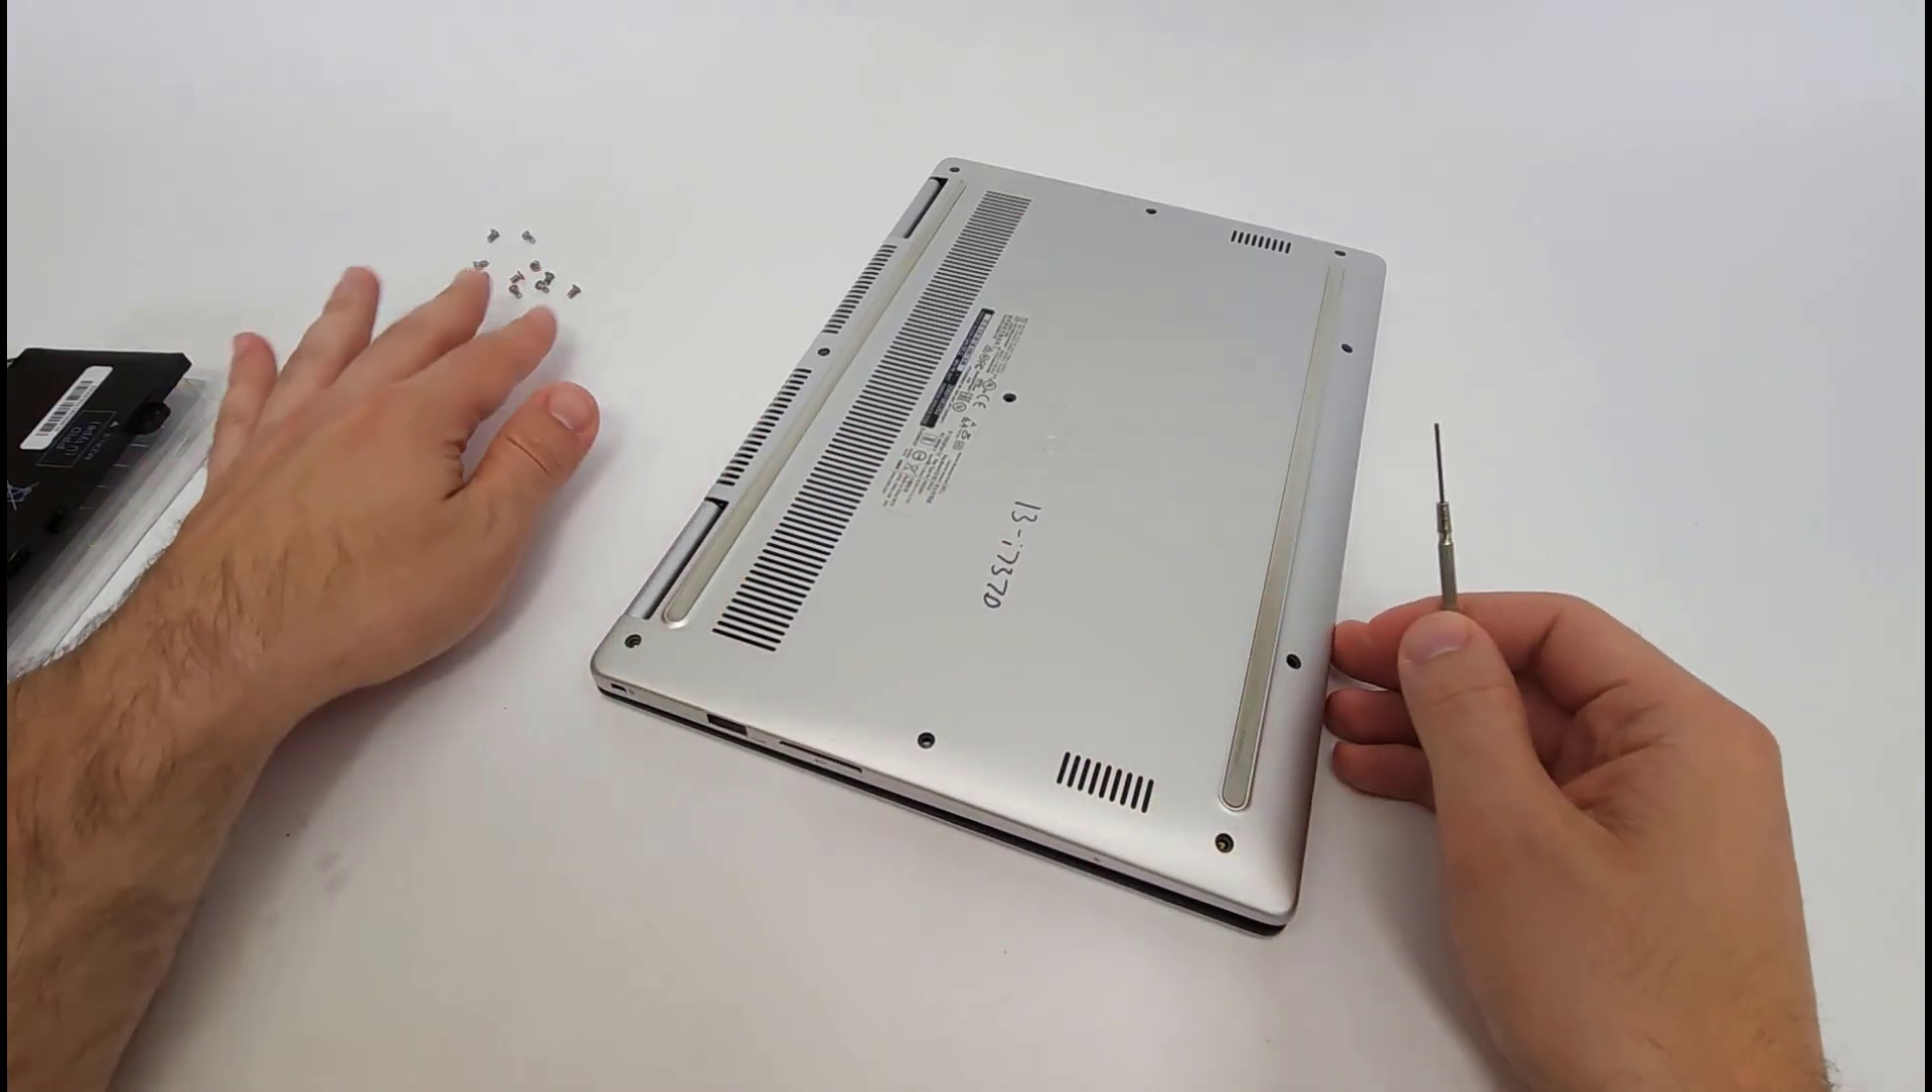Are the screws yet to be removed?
No.